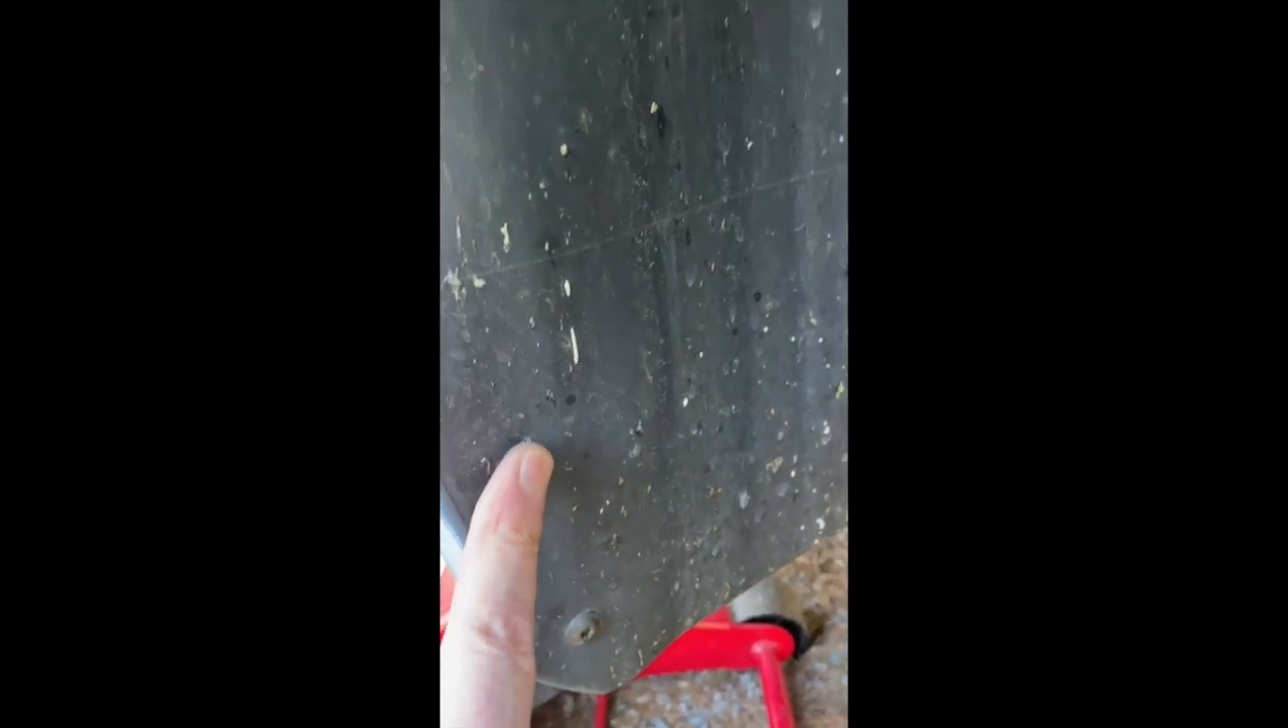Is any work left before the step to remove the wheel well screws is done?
Yes.